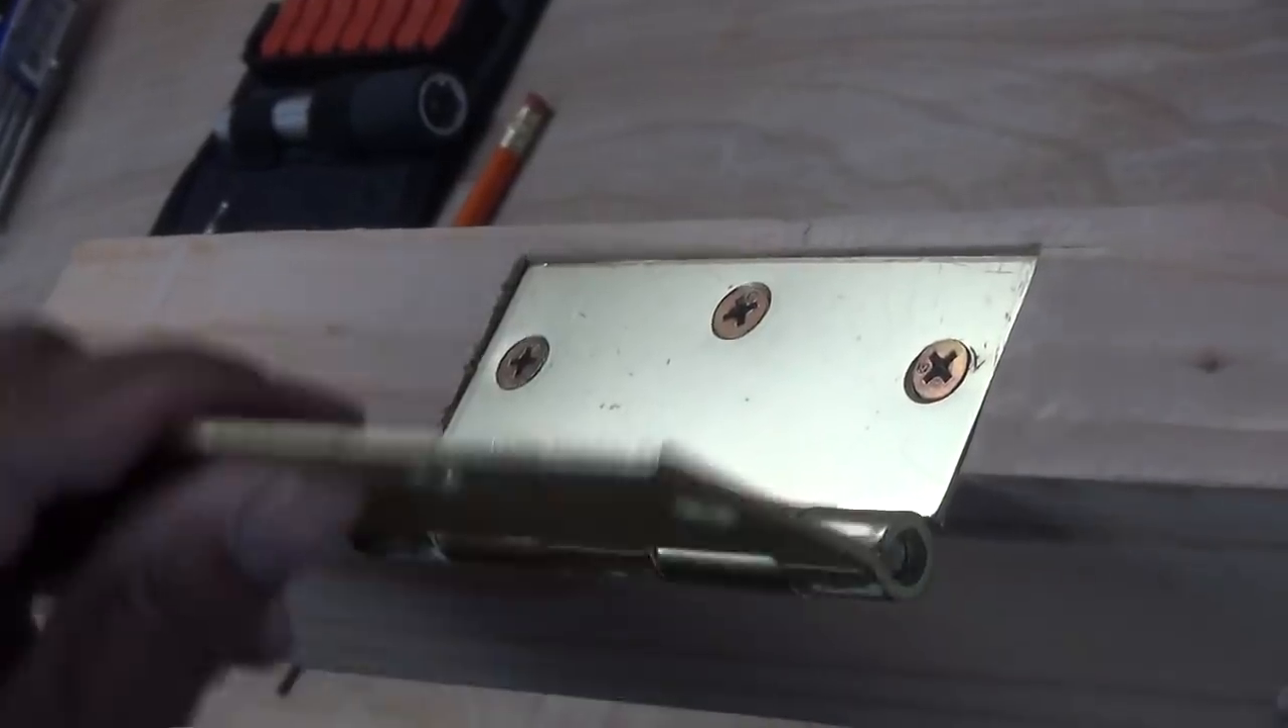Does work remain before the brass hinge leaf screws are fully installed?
No.